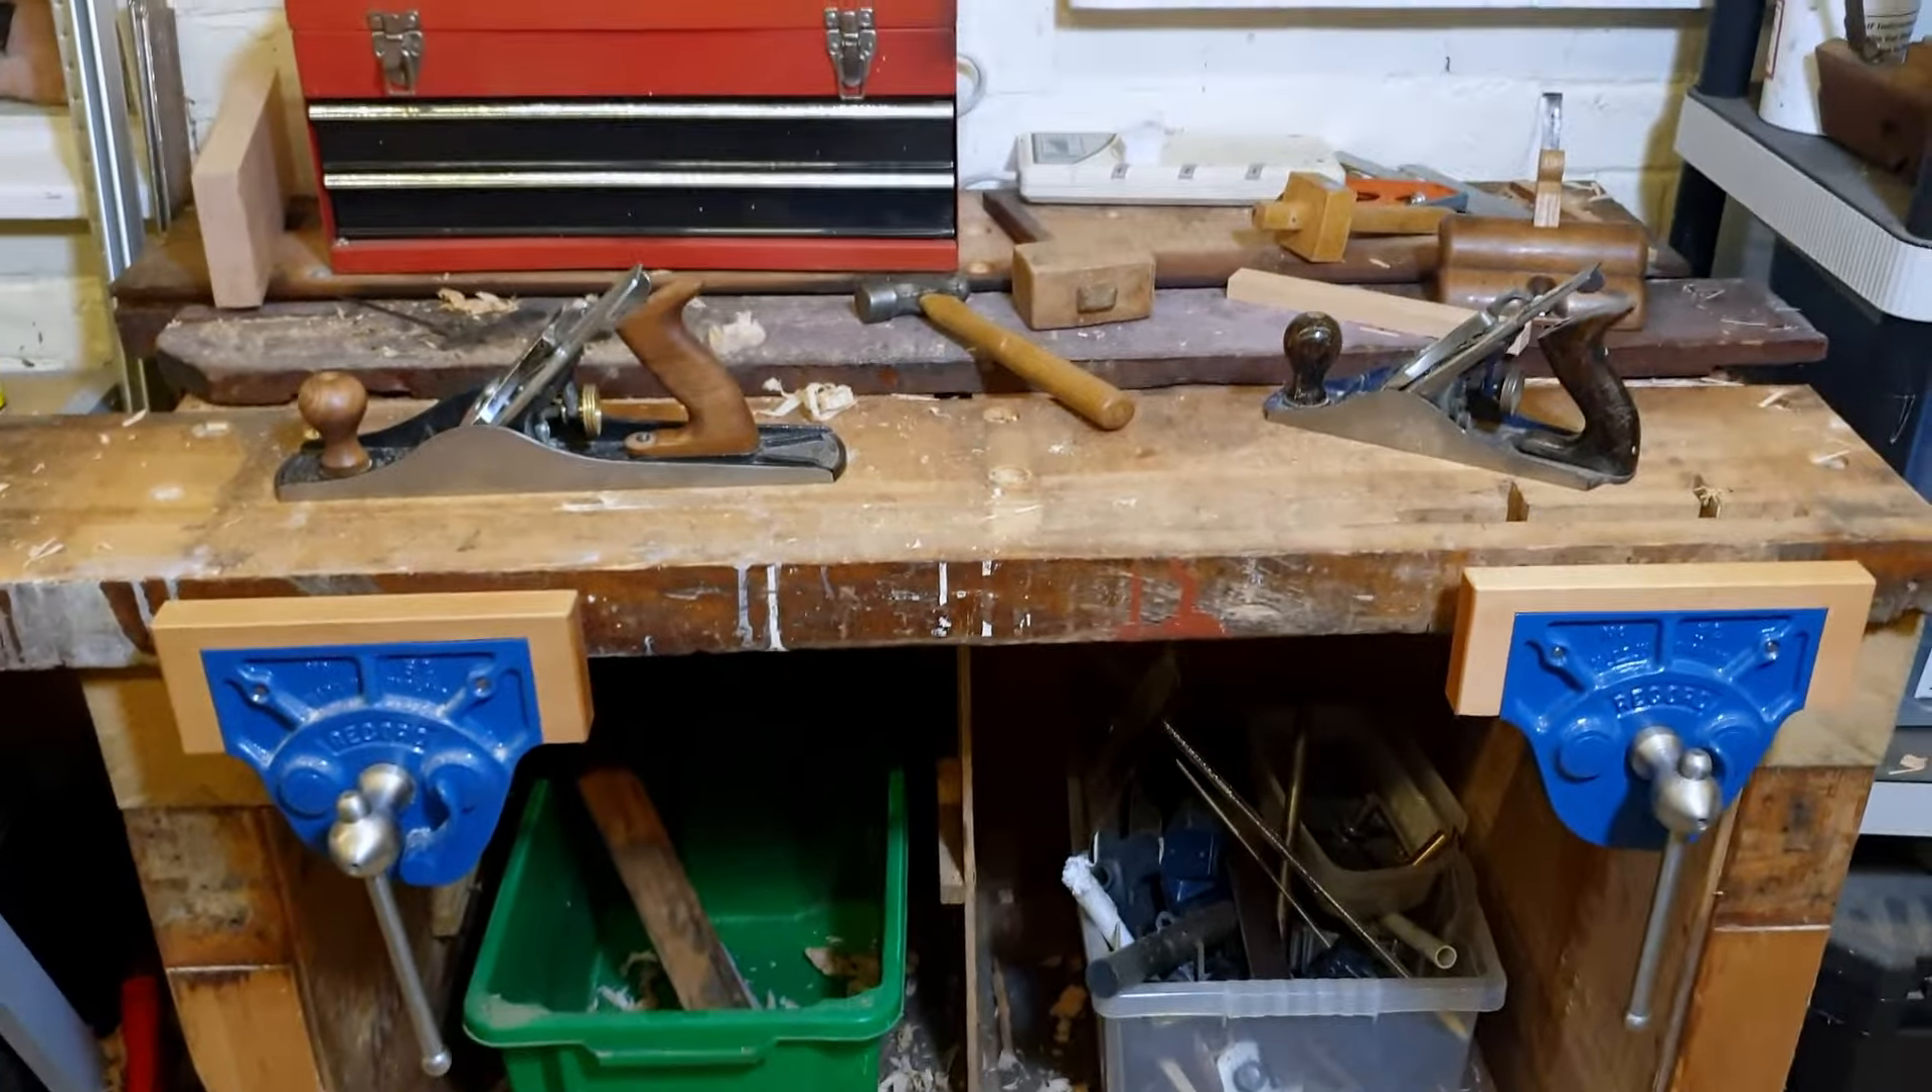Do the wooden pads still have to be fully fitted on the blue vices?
No.